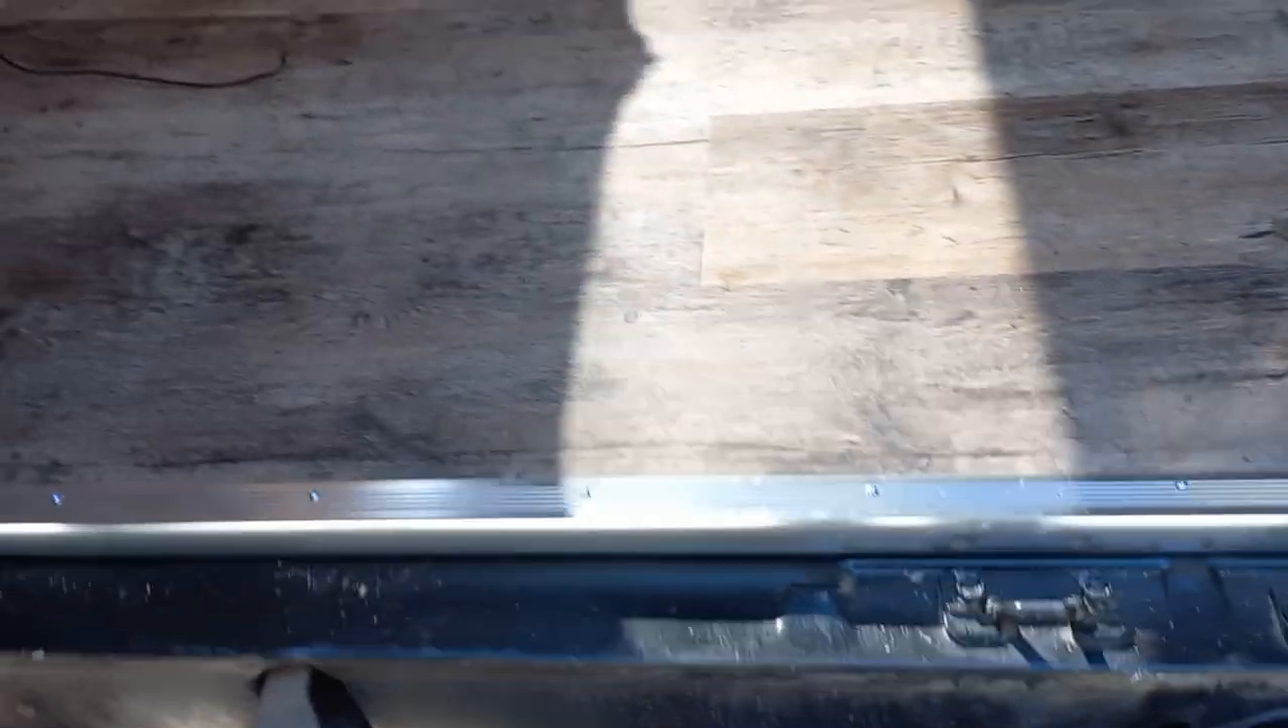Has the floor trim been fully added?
Yes.